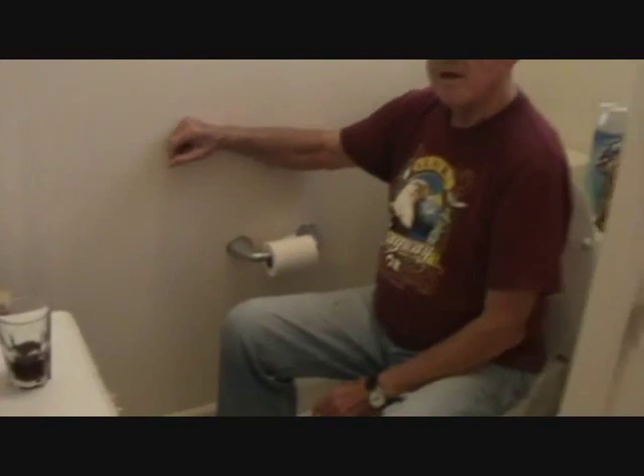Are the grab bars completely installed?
No.